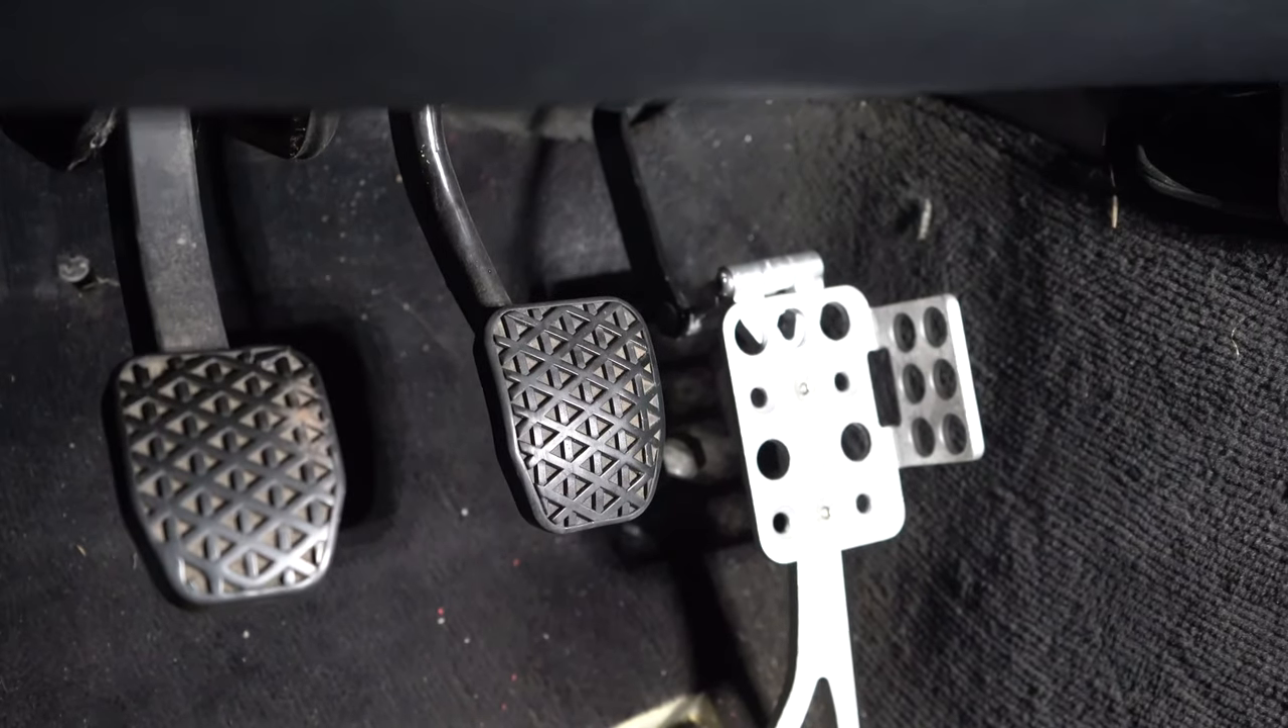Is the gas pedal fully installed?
Yes.